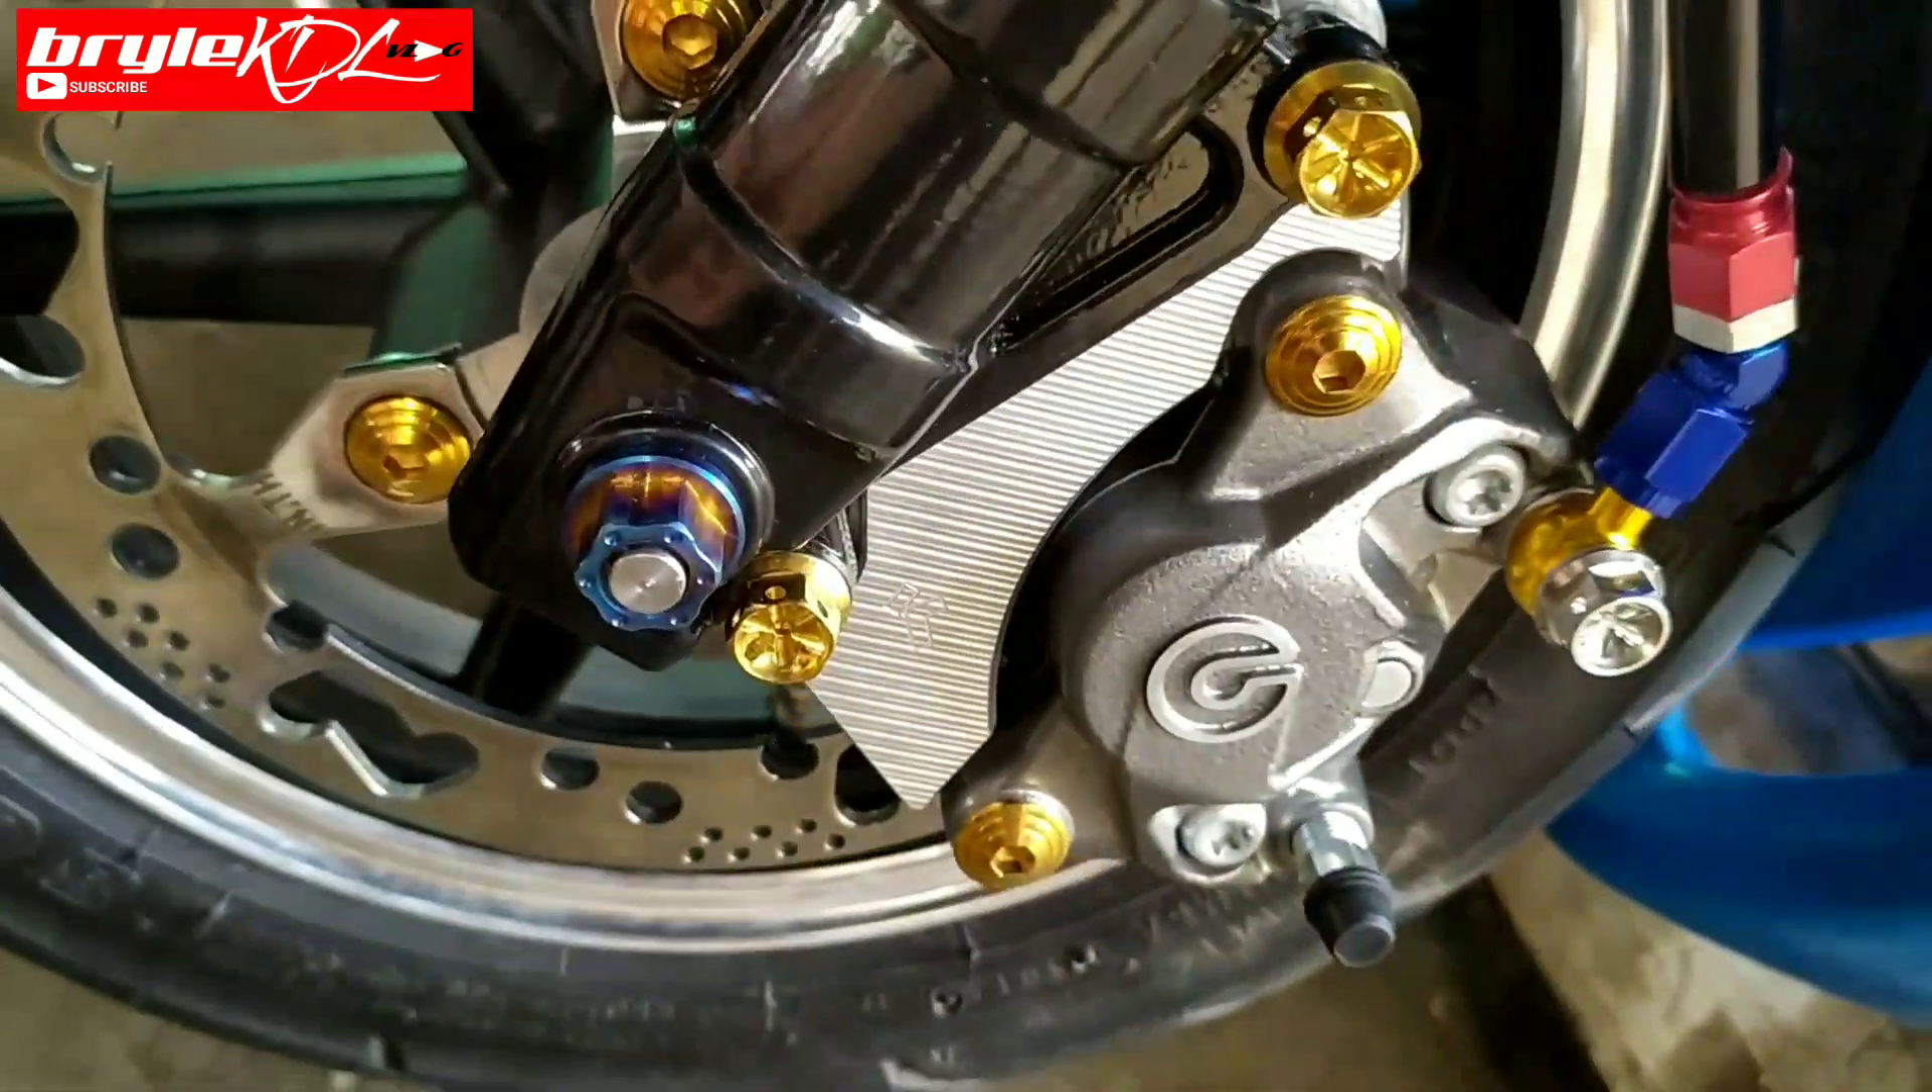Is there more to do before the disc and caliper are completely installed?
No.